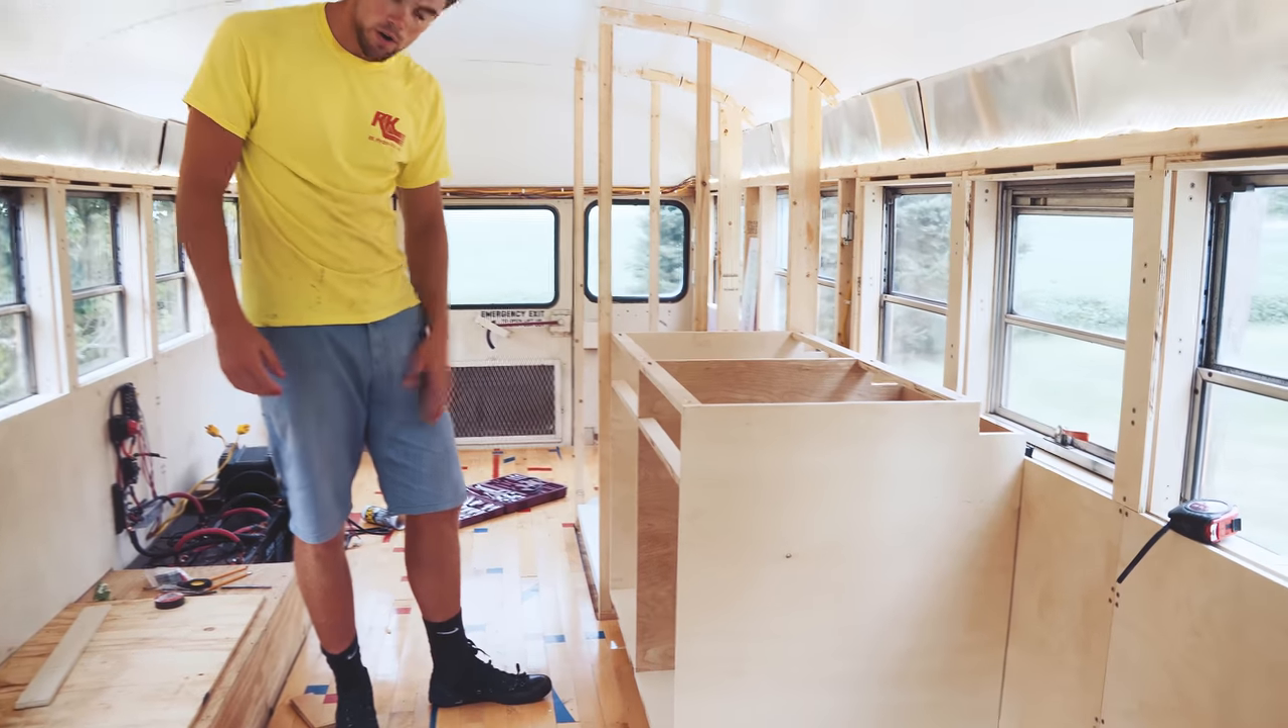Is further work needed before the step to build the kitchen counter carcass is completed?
No.